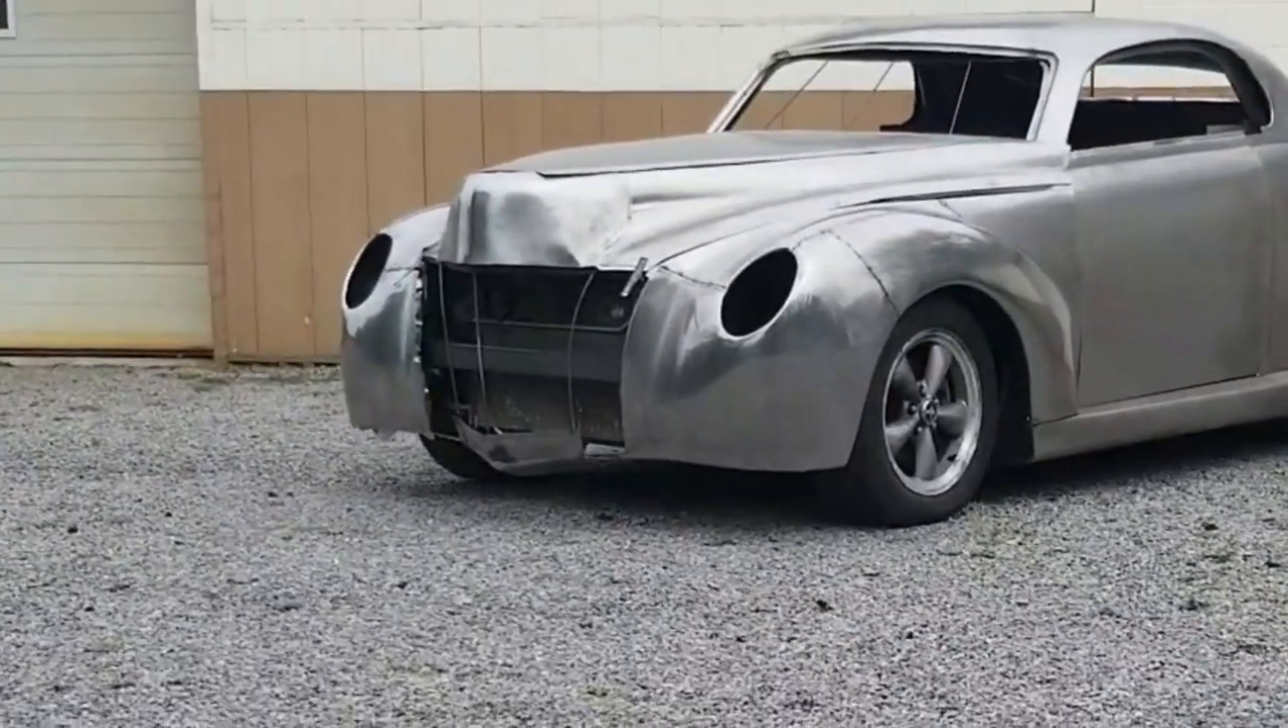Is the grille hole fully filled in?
No.